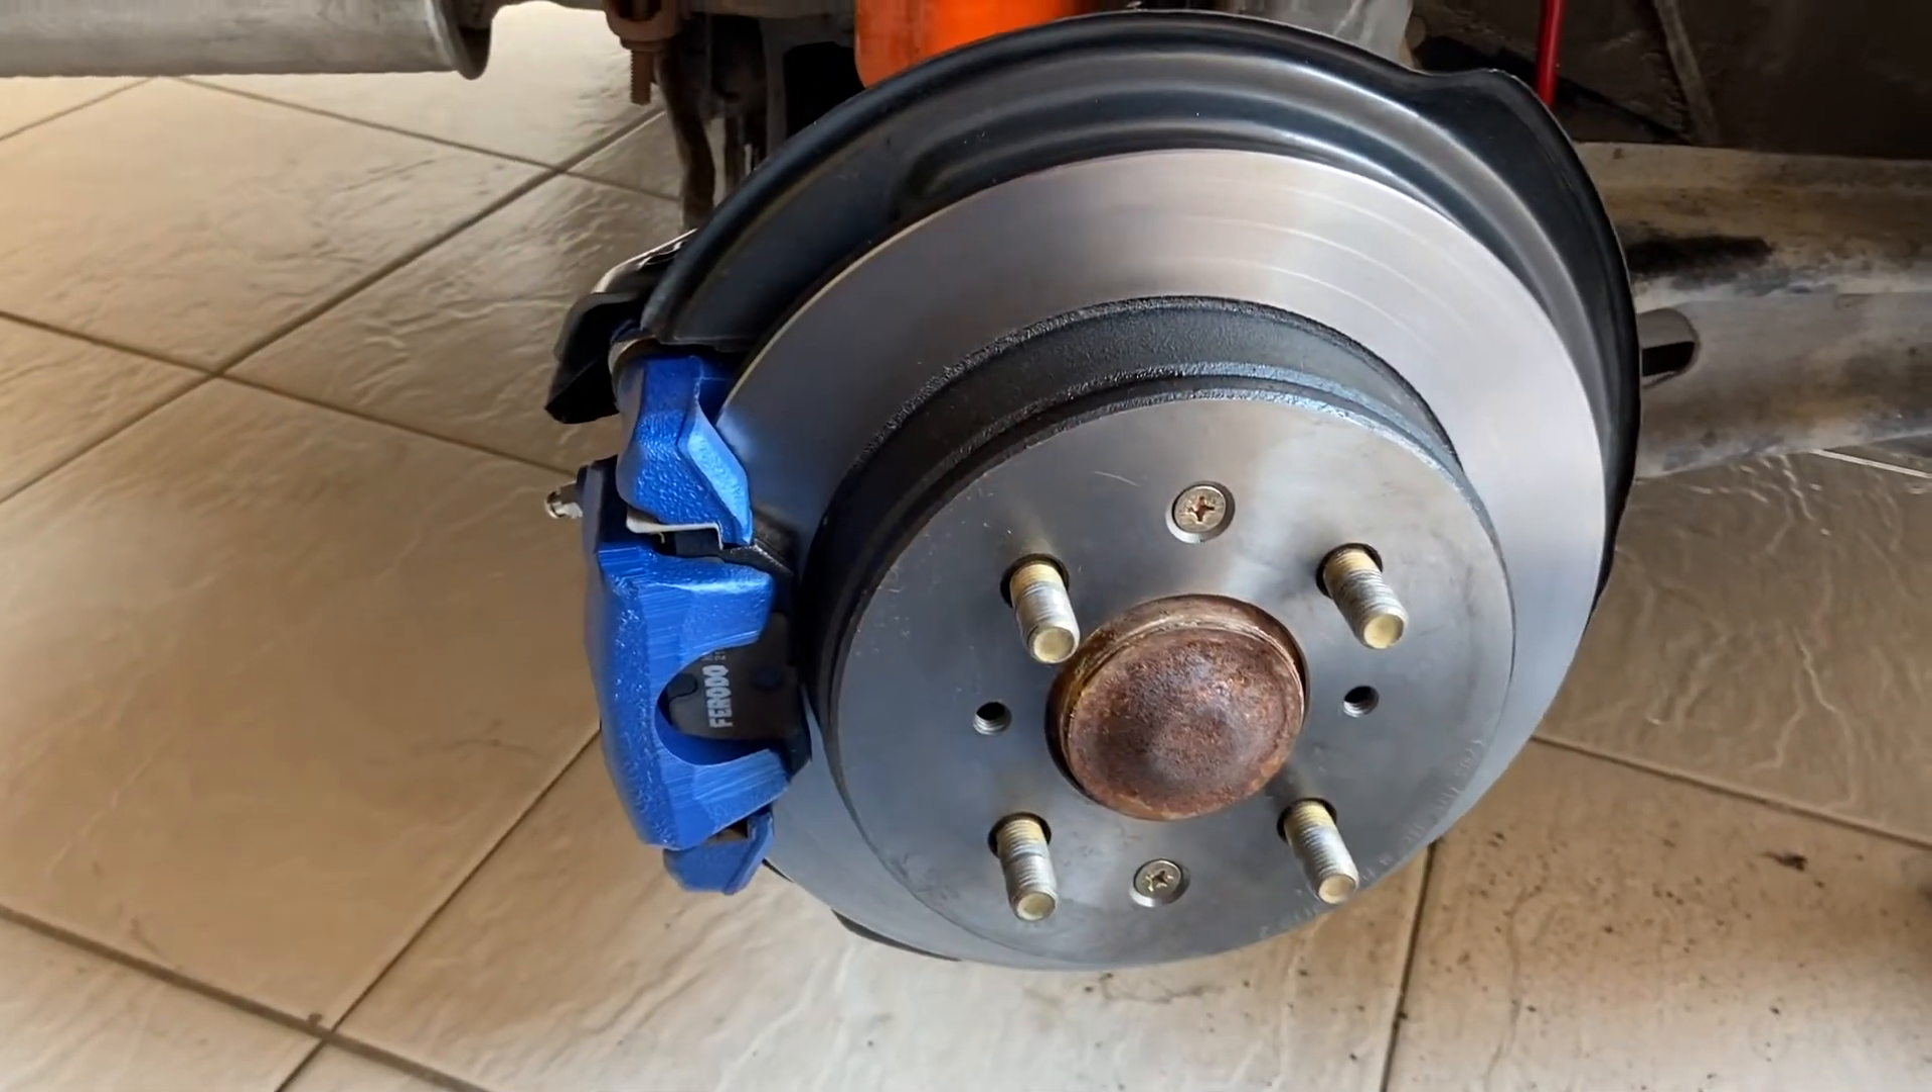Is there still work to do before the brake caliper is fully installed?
No.